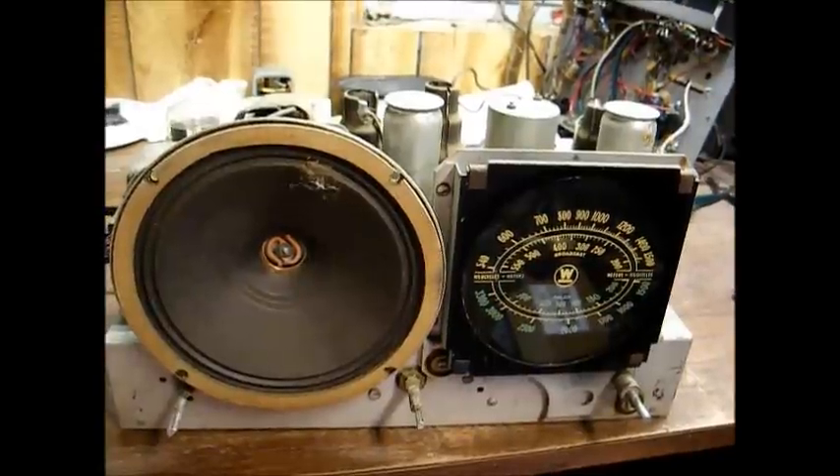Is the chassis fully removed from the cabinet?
Yes.